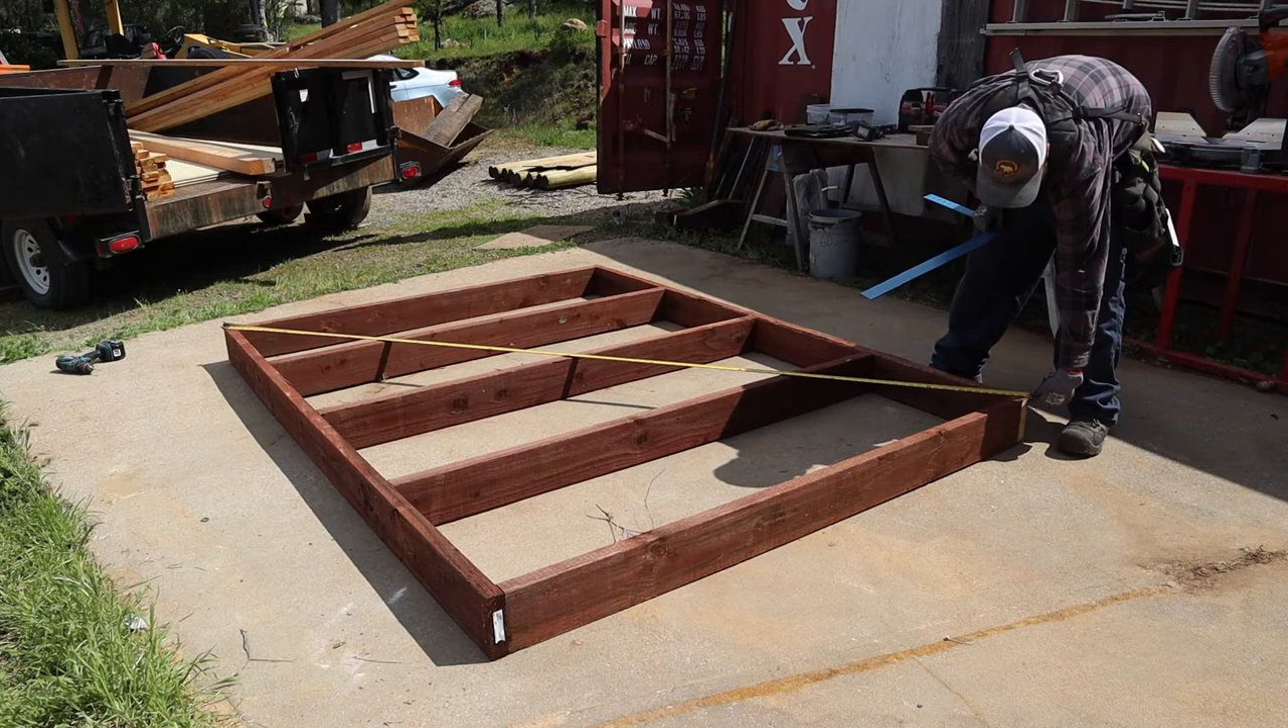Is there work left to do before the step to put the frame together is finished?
No.